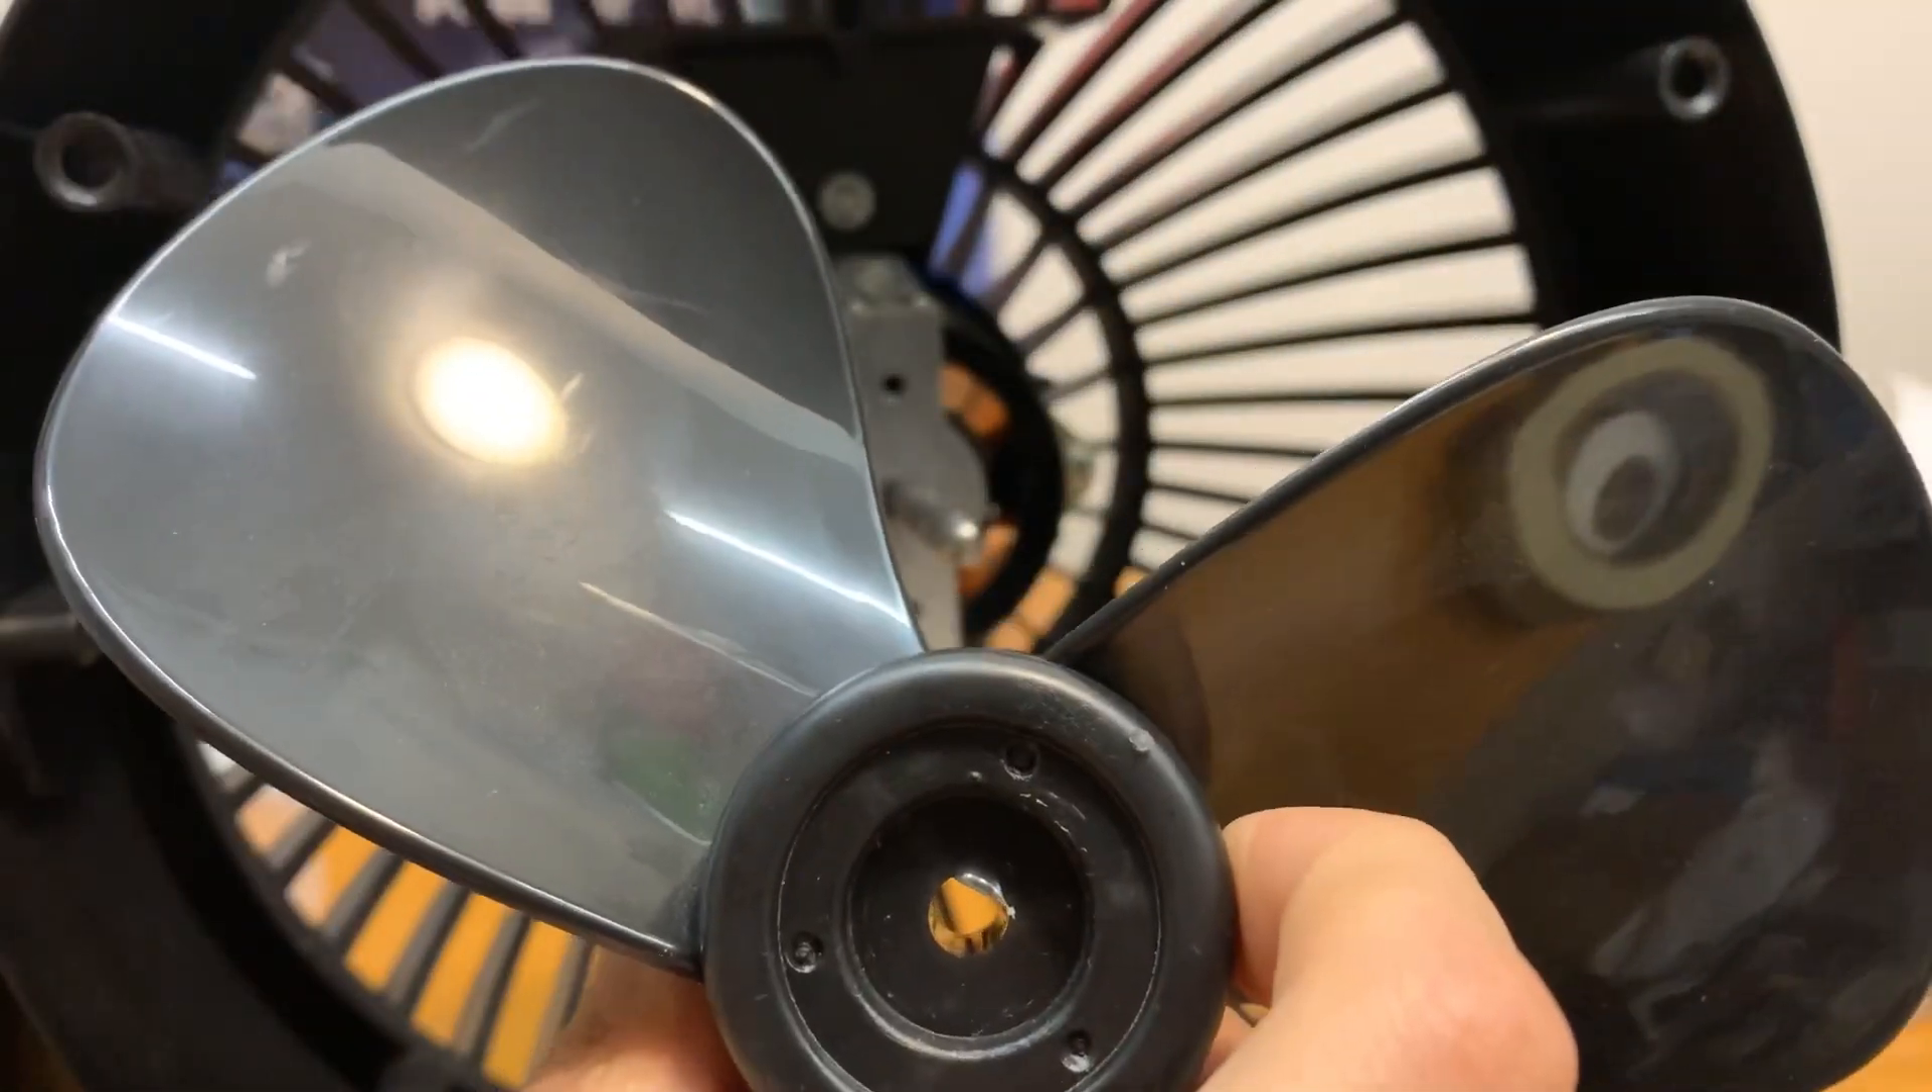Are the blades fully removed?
Yes.